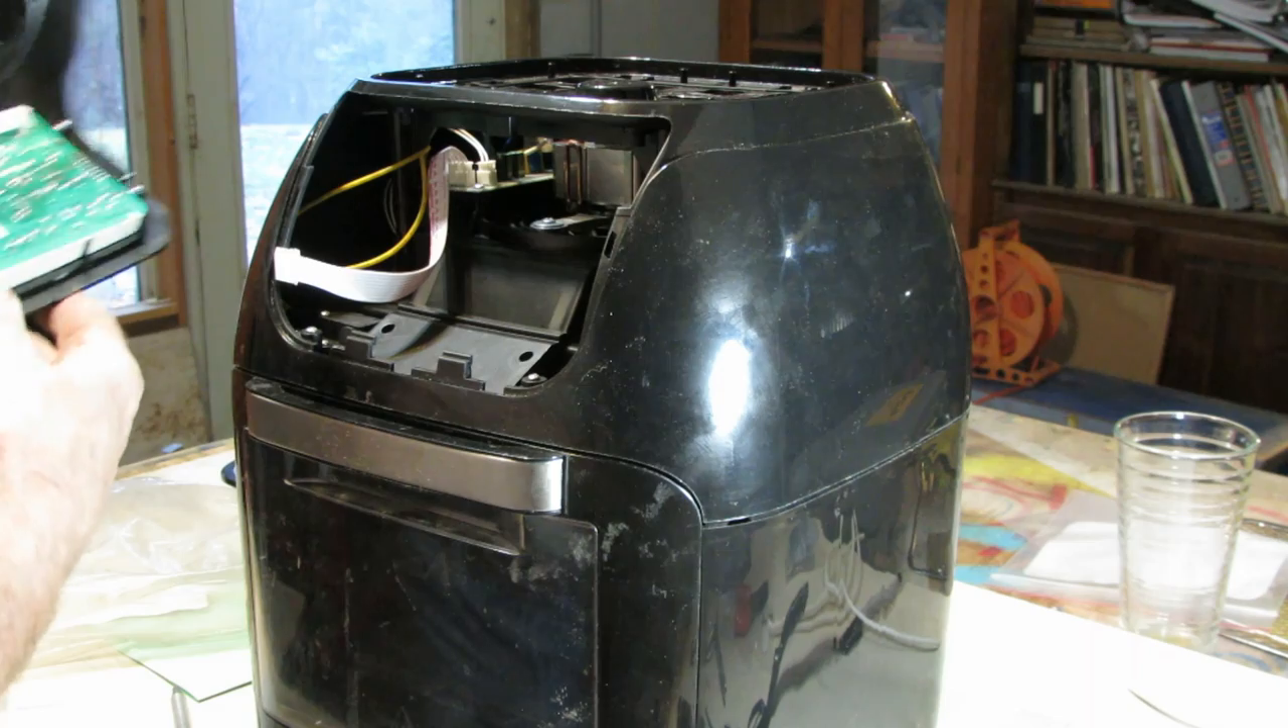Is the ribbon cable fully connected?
No.